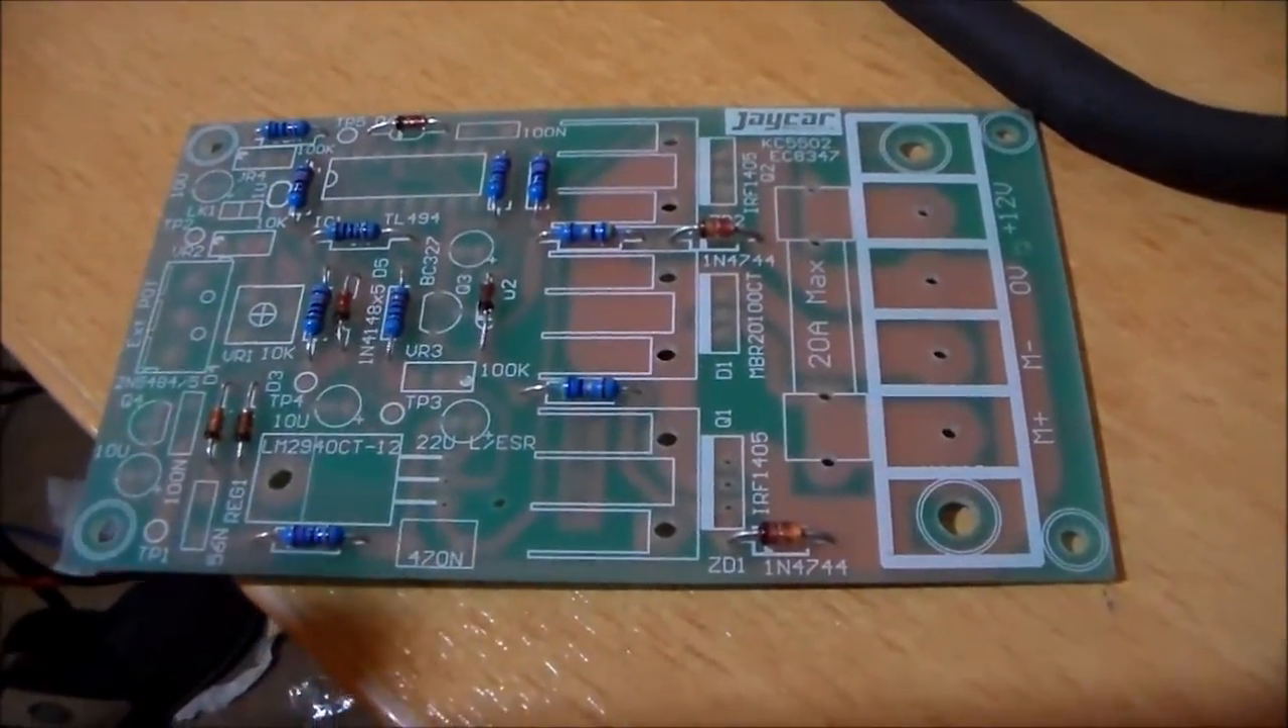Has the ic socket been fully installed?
No.